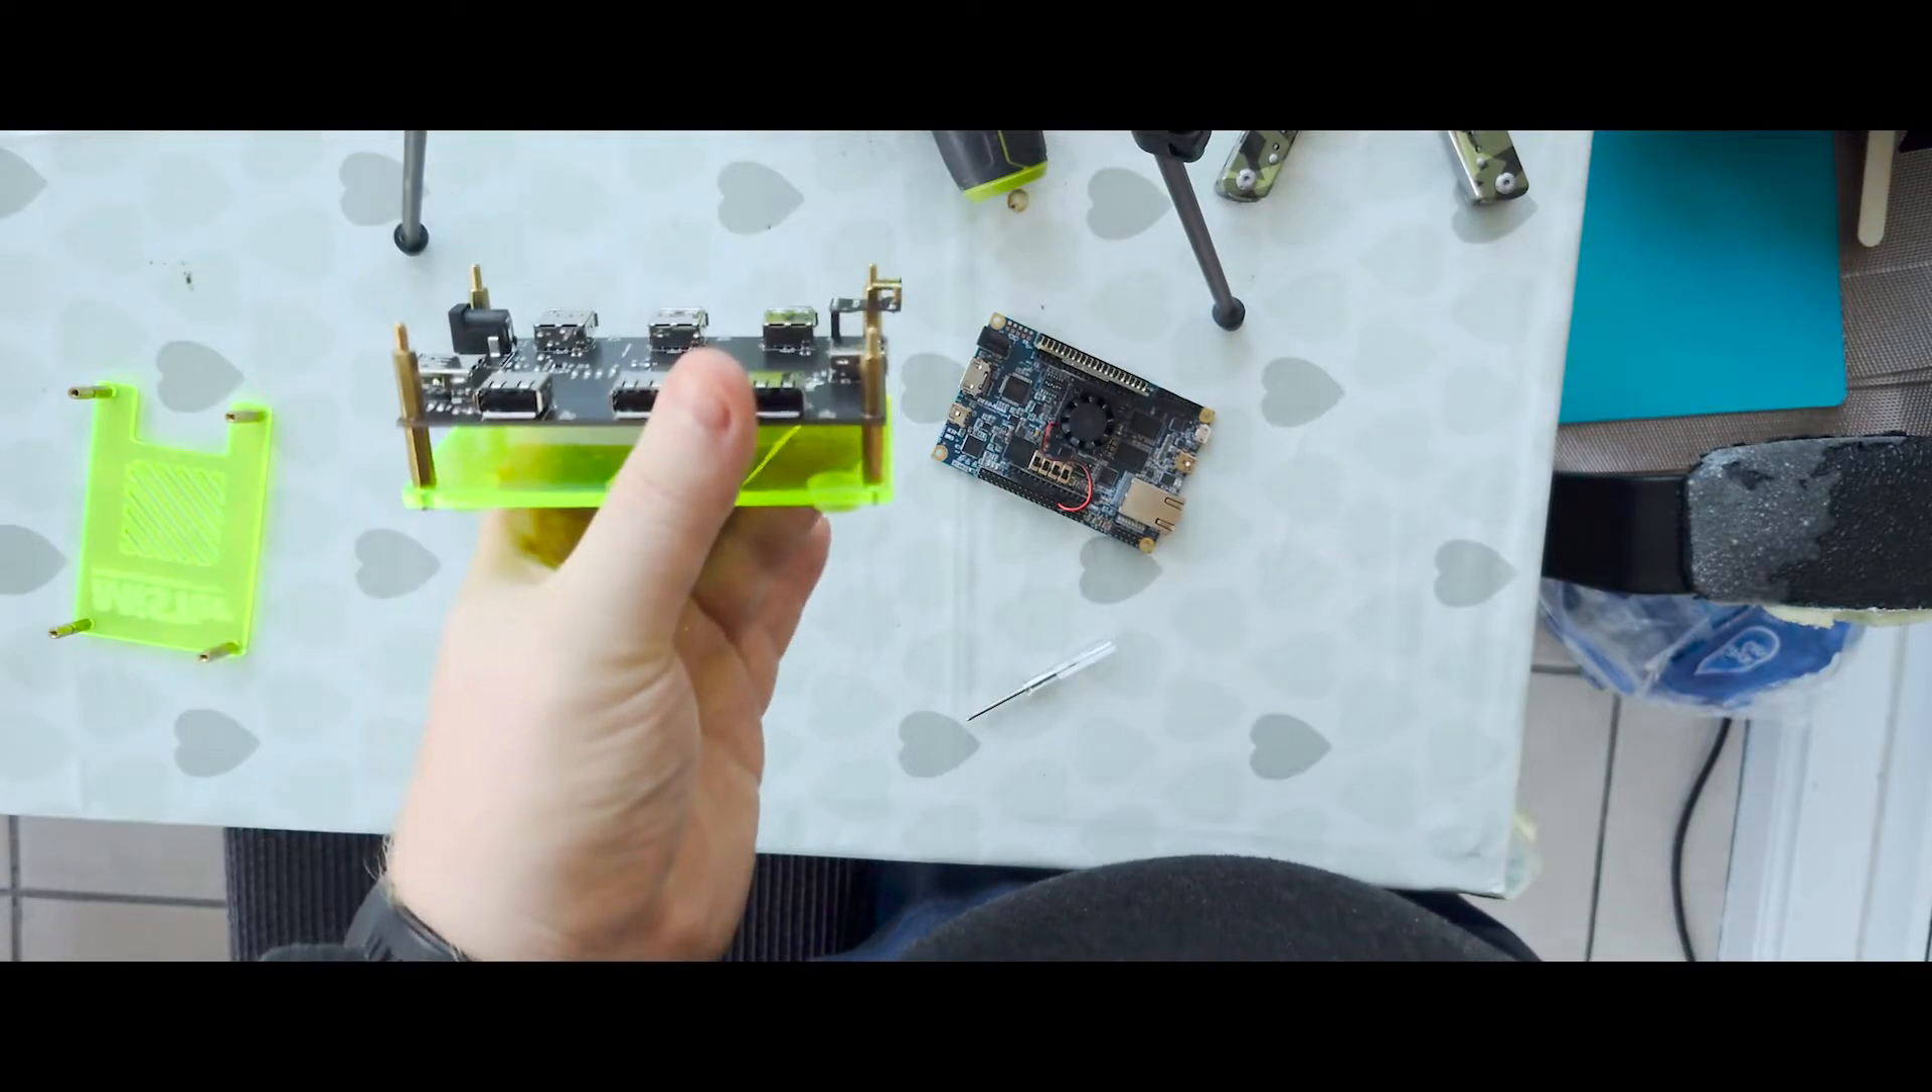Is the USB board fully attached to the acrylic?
Yes.